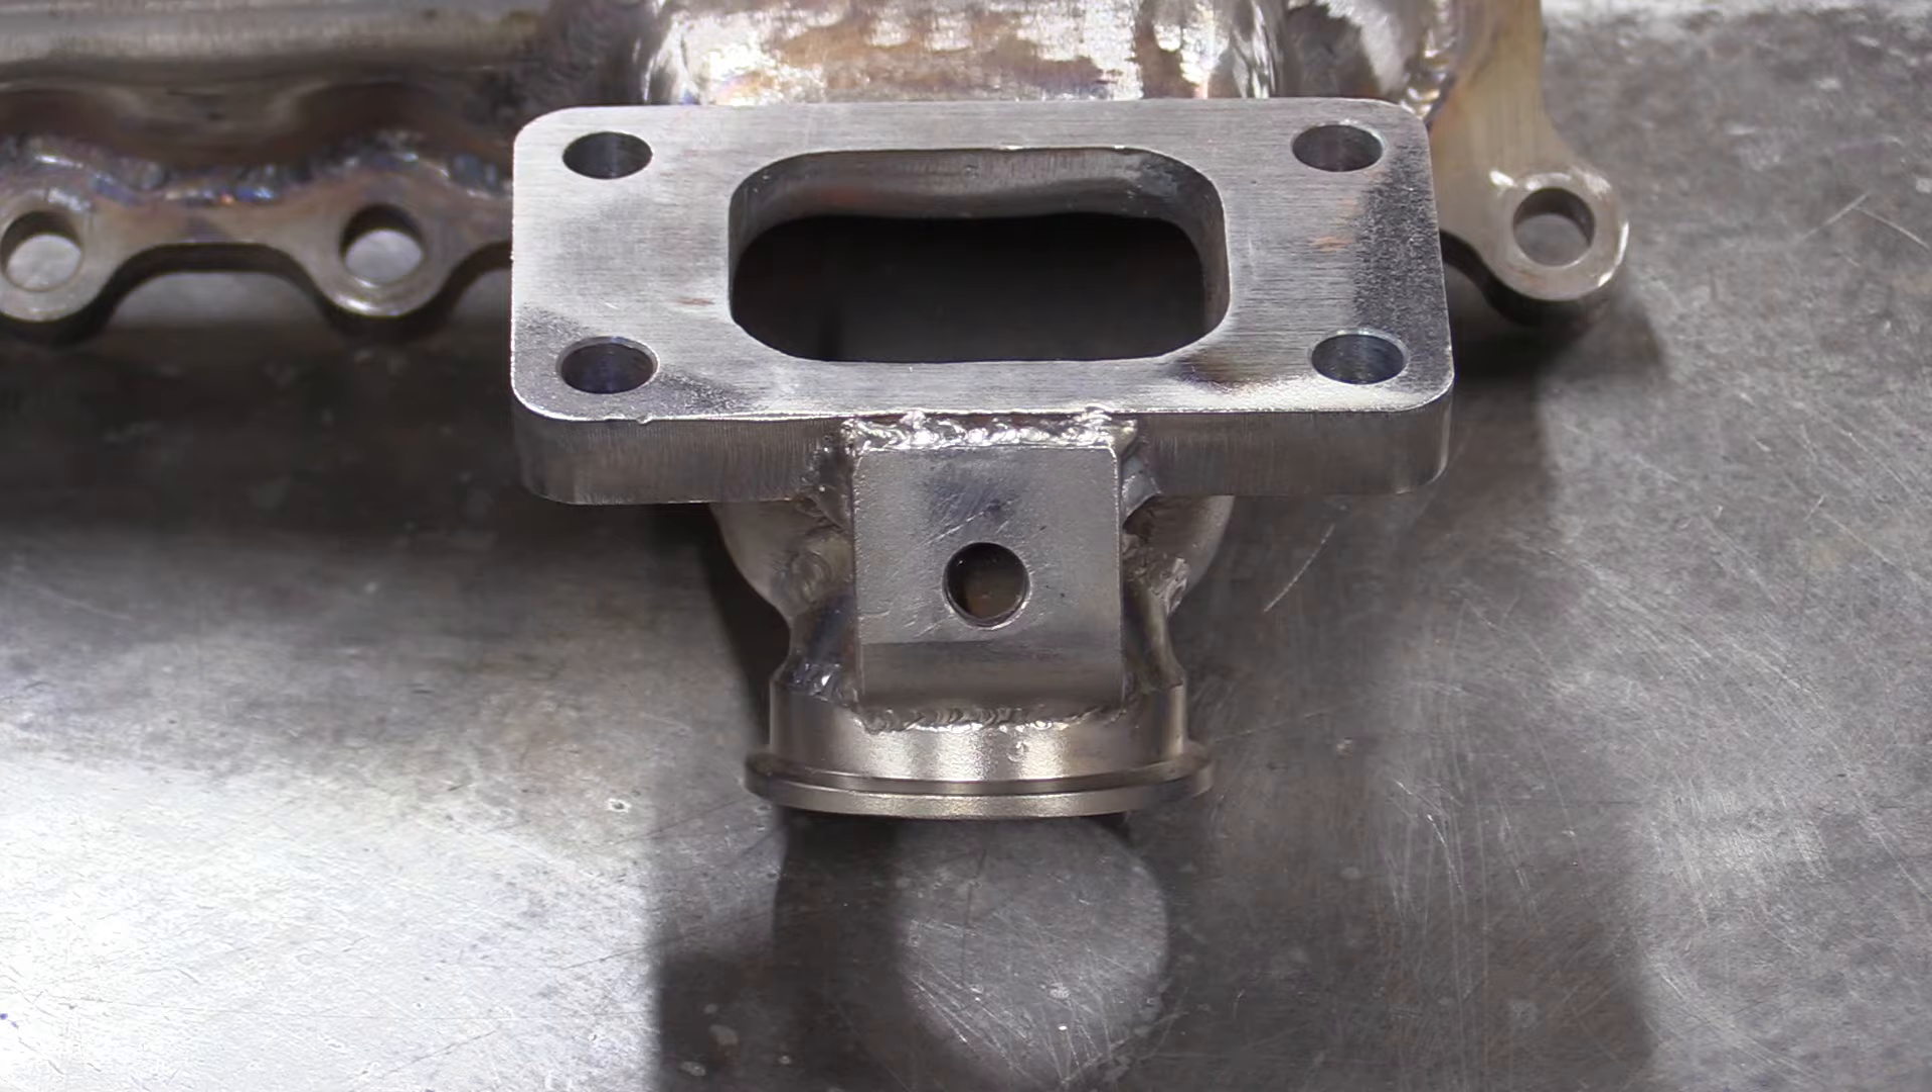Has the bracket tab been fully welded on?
Yes.